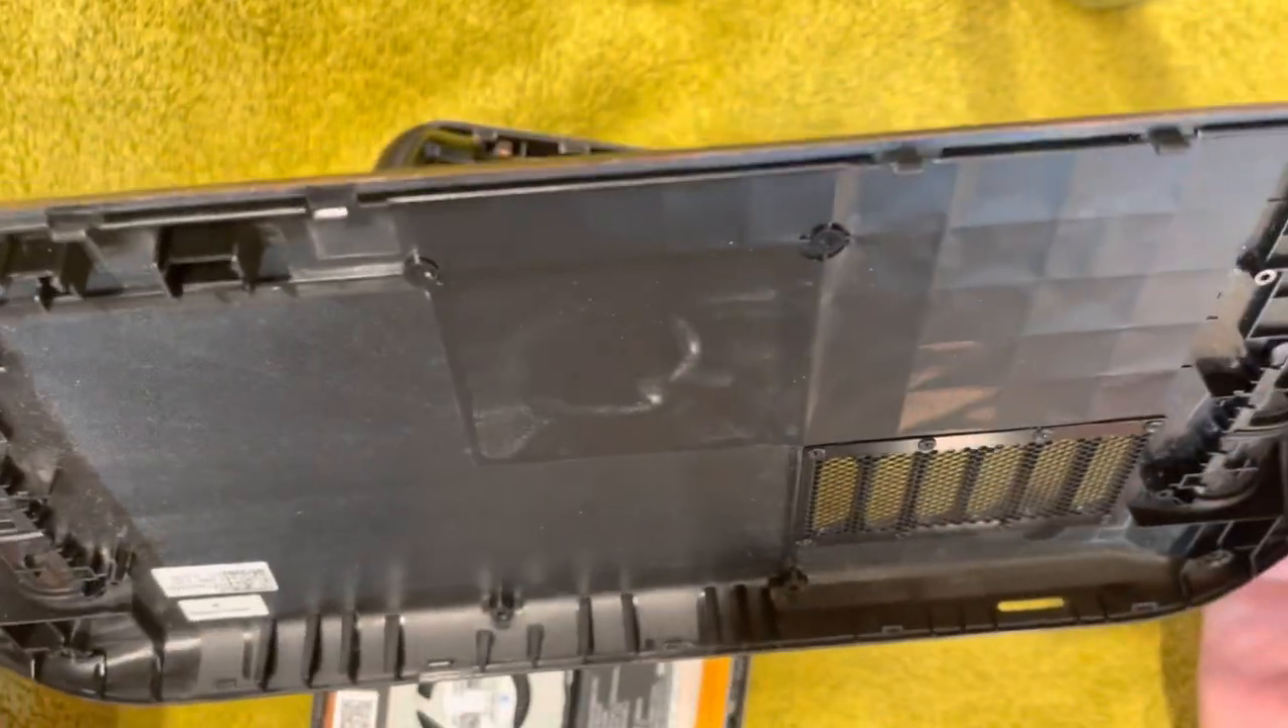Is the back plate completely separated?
Yes.